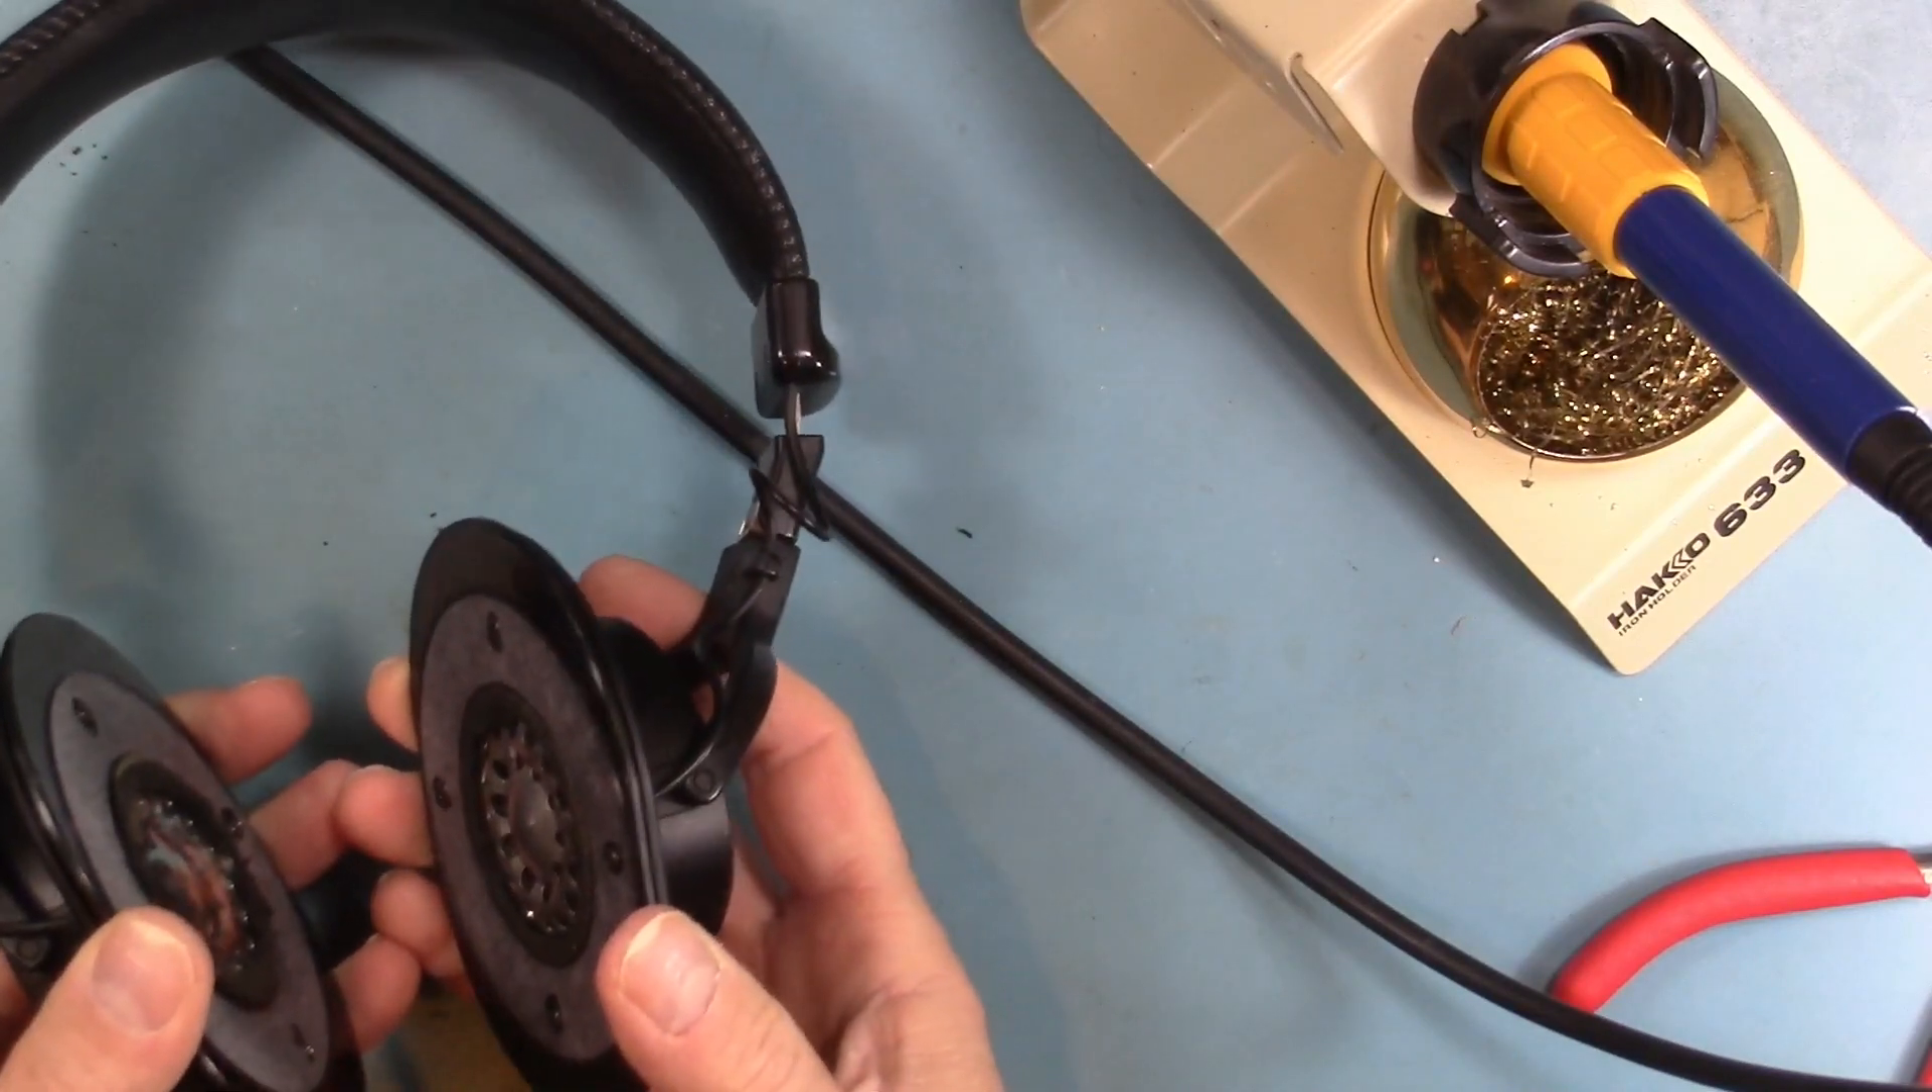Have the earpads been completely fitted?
No.